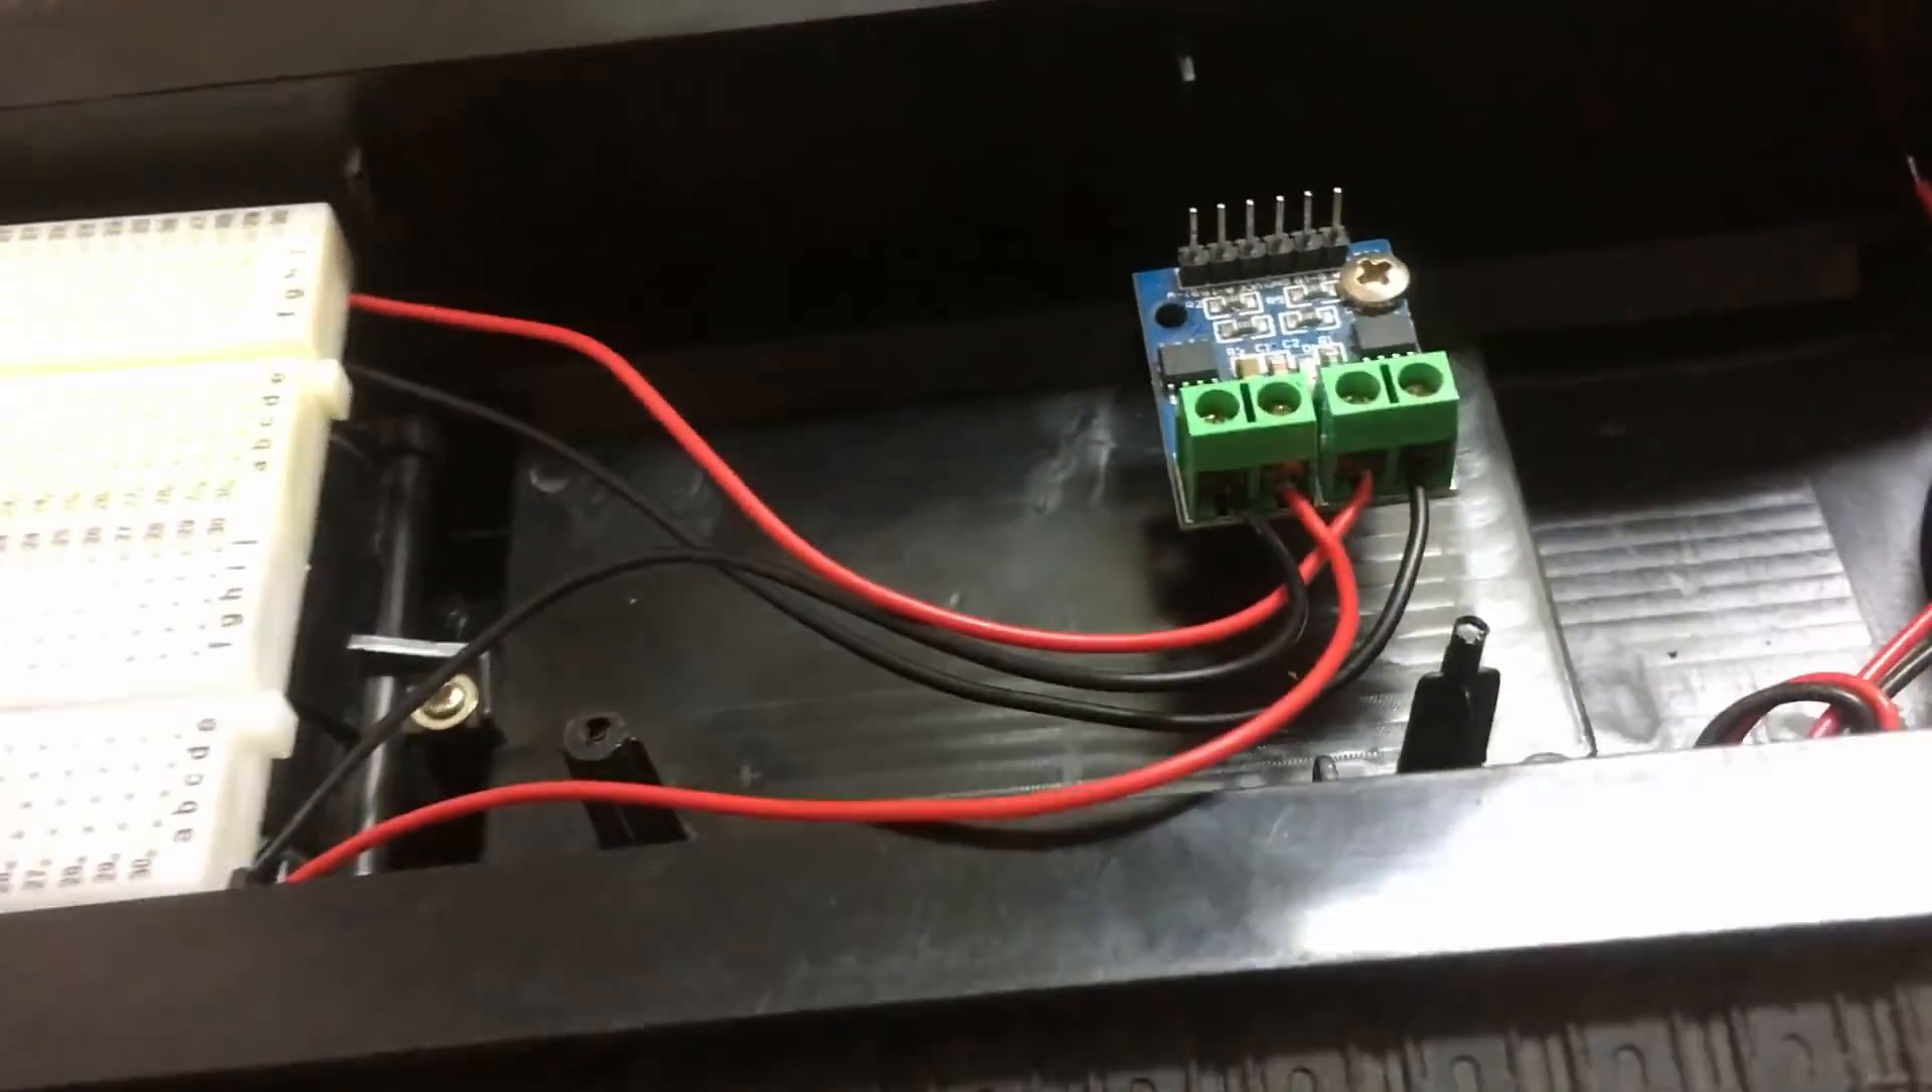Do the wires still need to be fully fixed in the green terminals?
No.